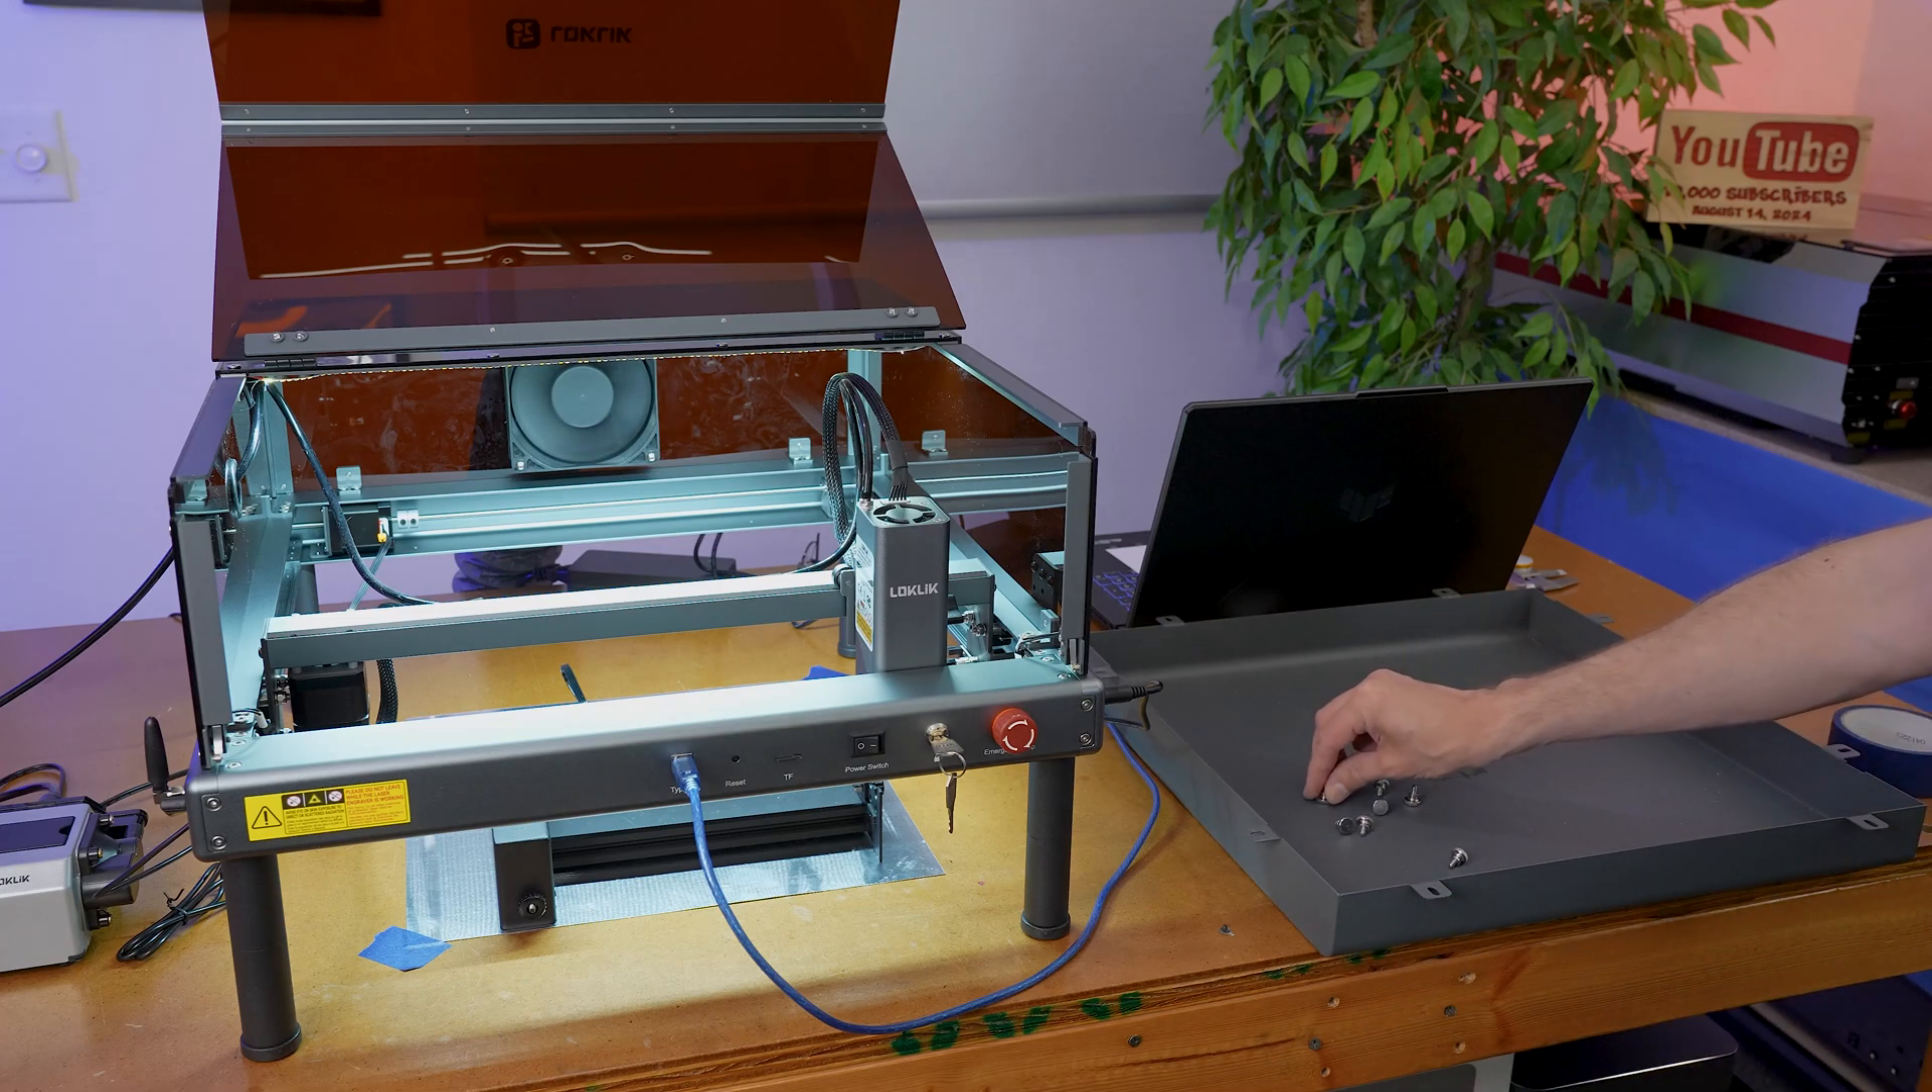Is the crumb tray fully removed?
Yes.